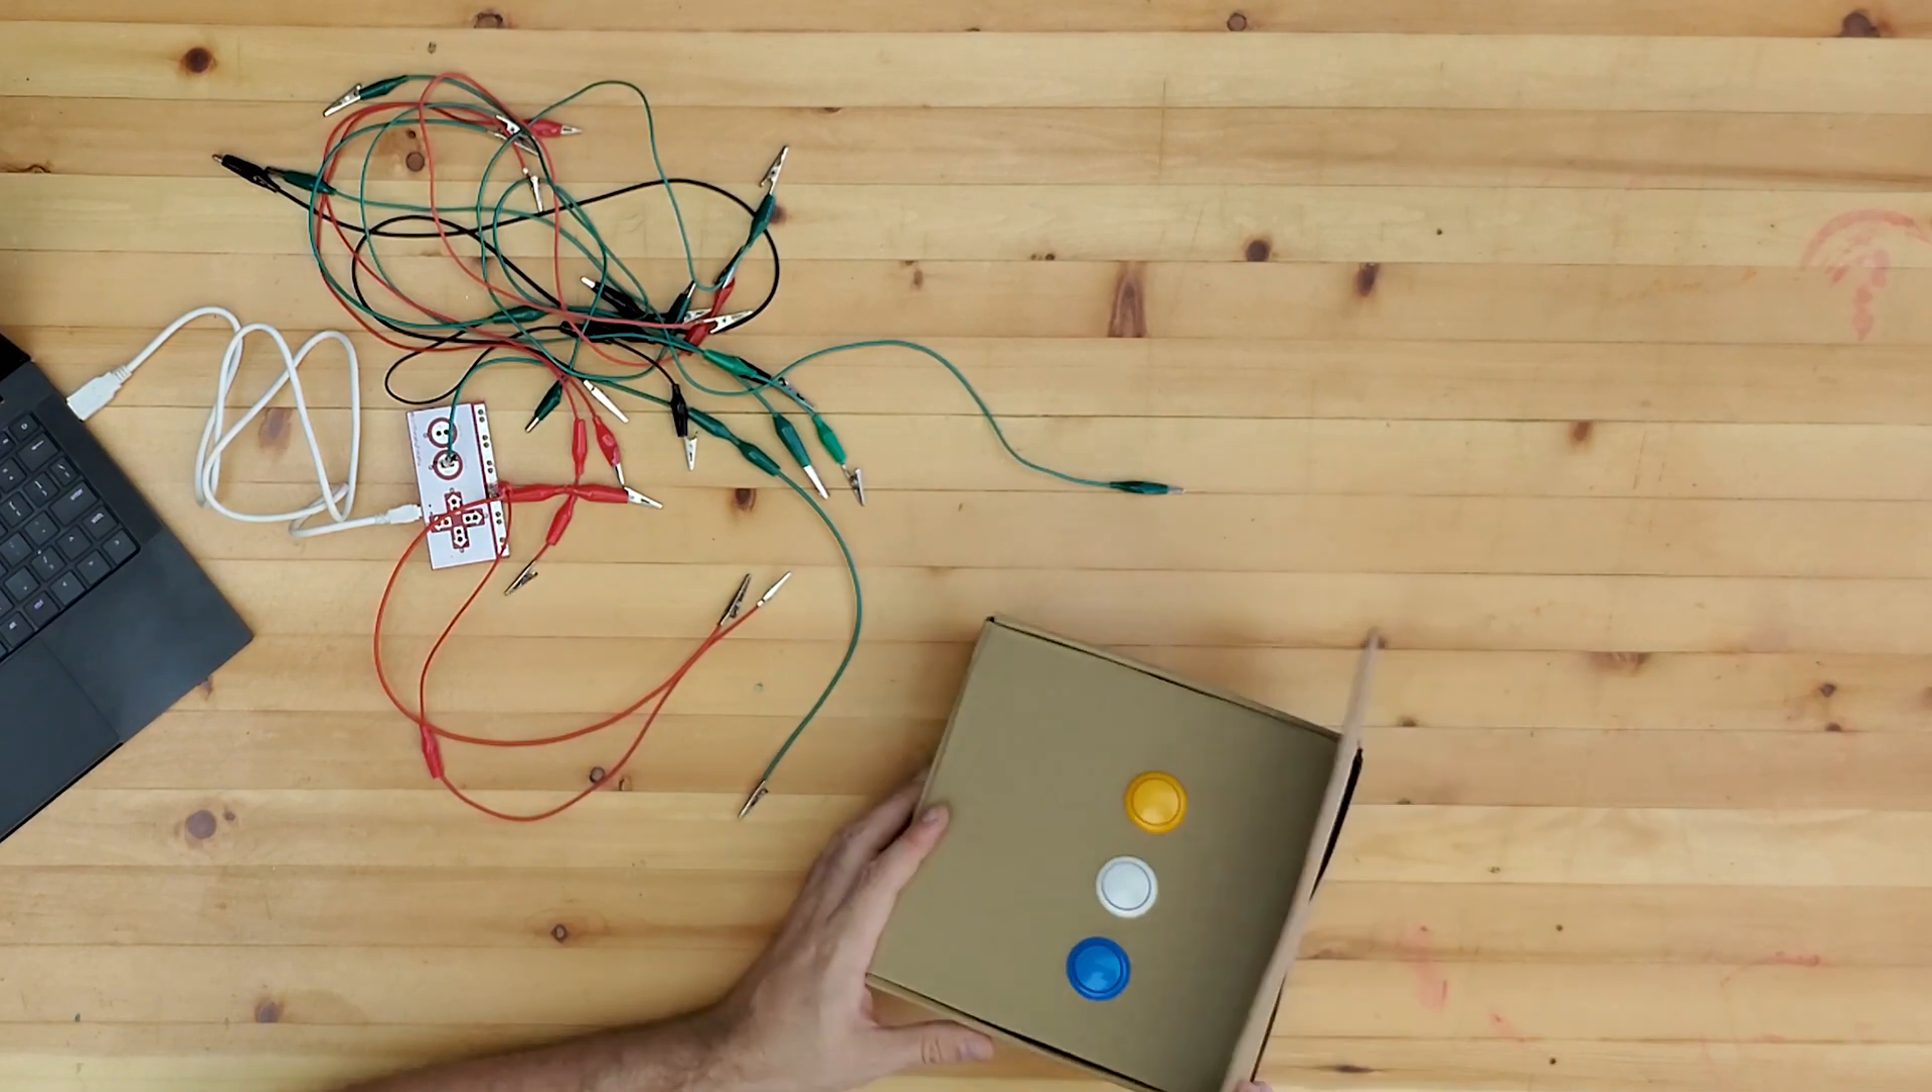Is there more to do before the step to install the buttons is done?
No.